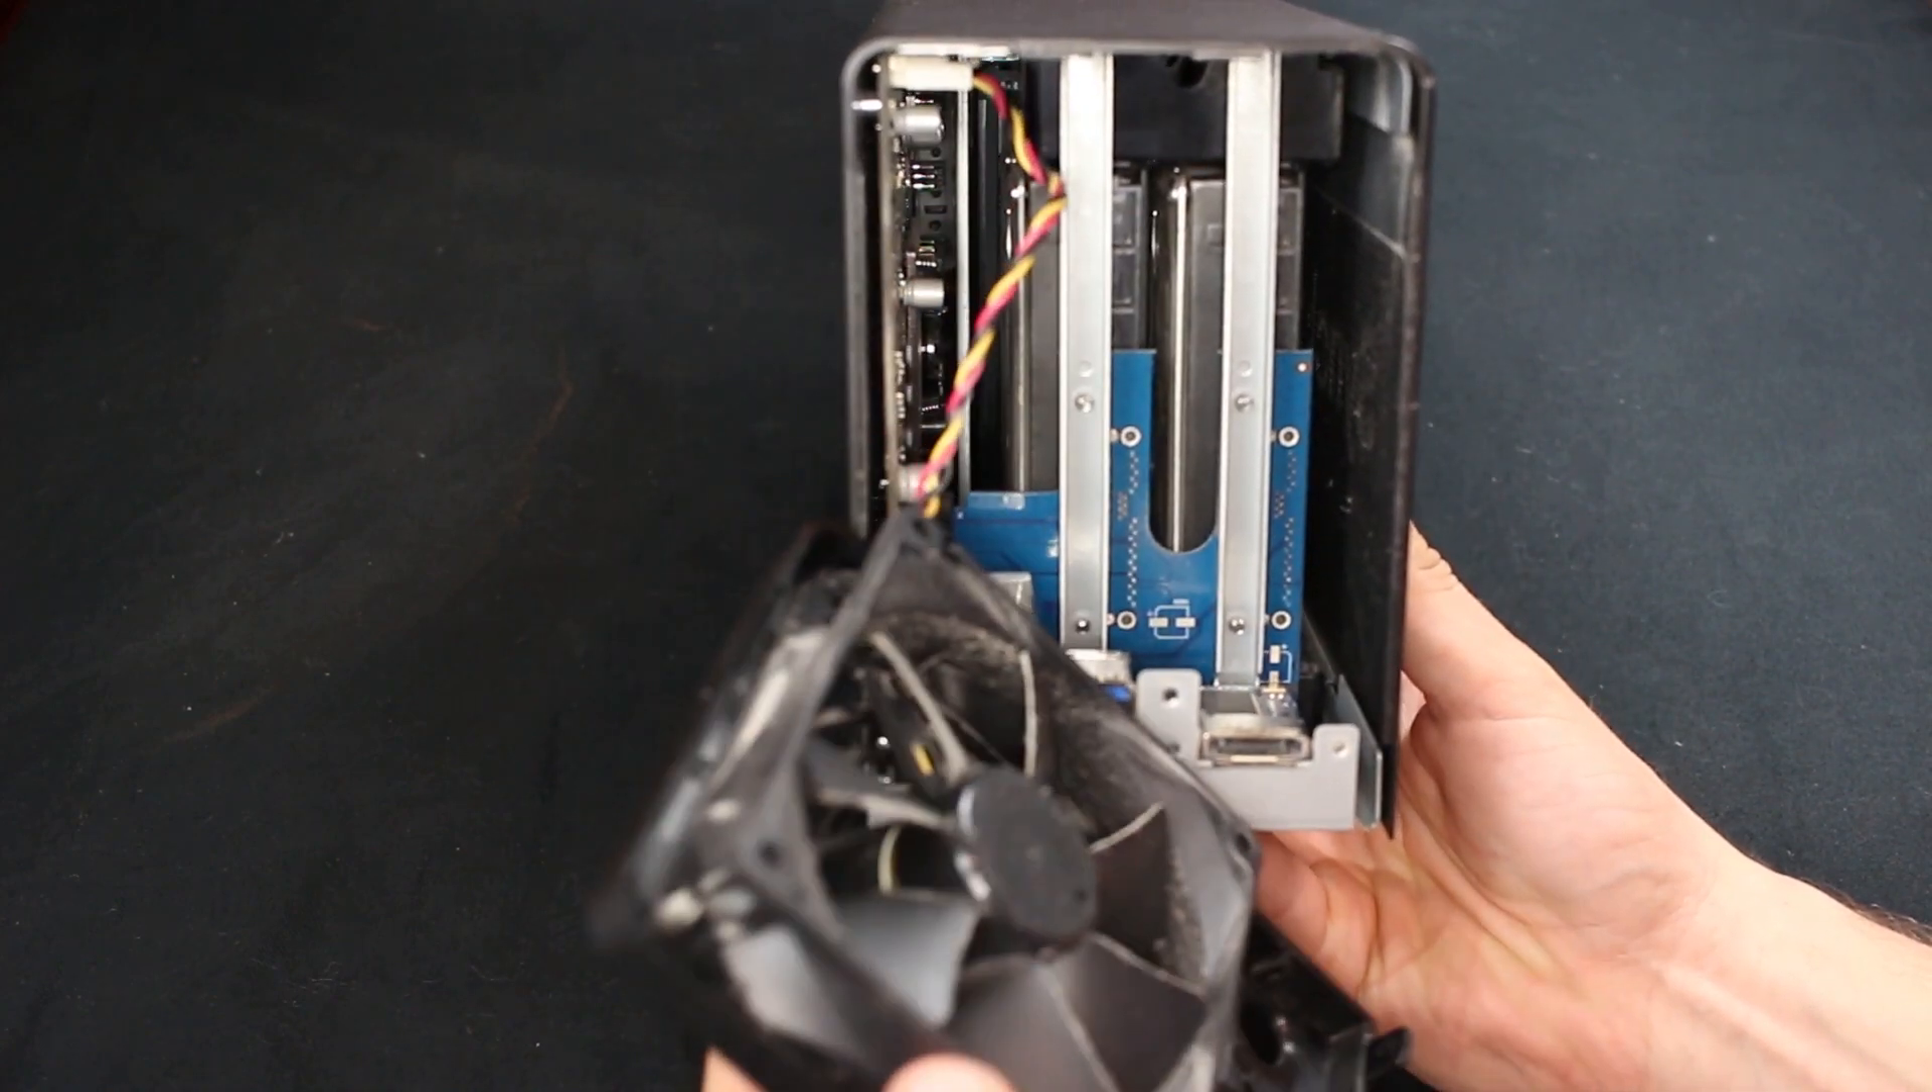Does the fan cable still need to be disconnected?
Yes.